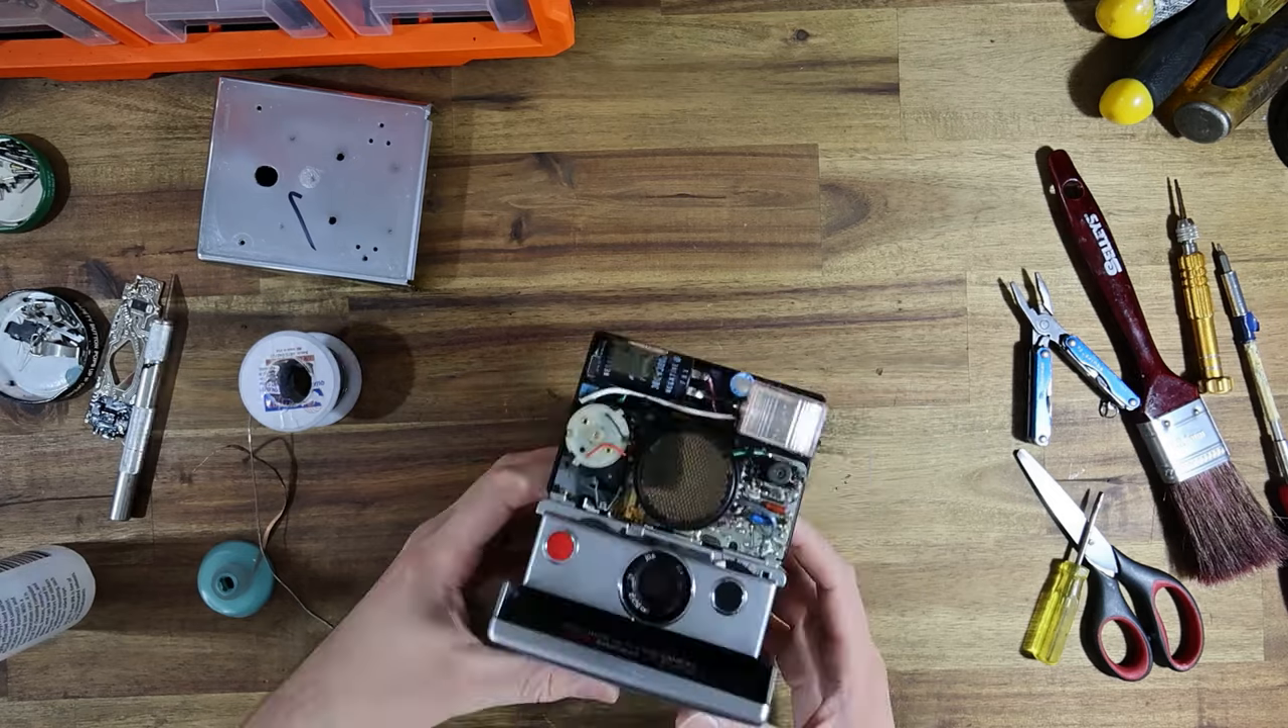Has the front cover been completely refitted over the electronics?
No.